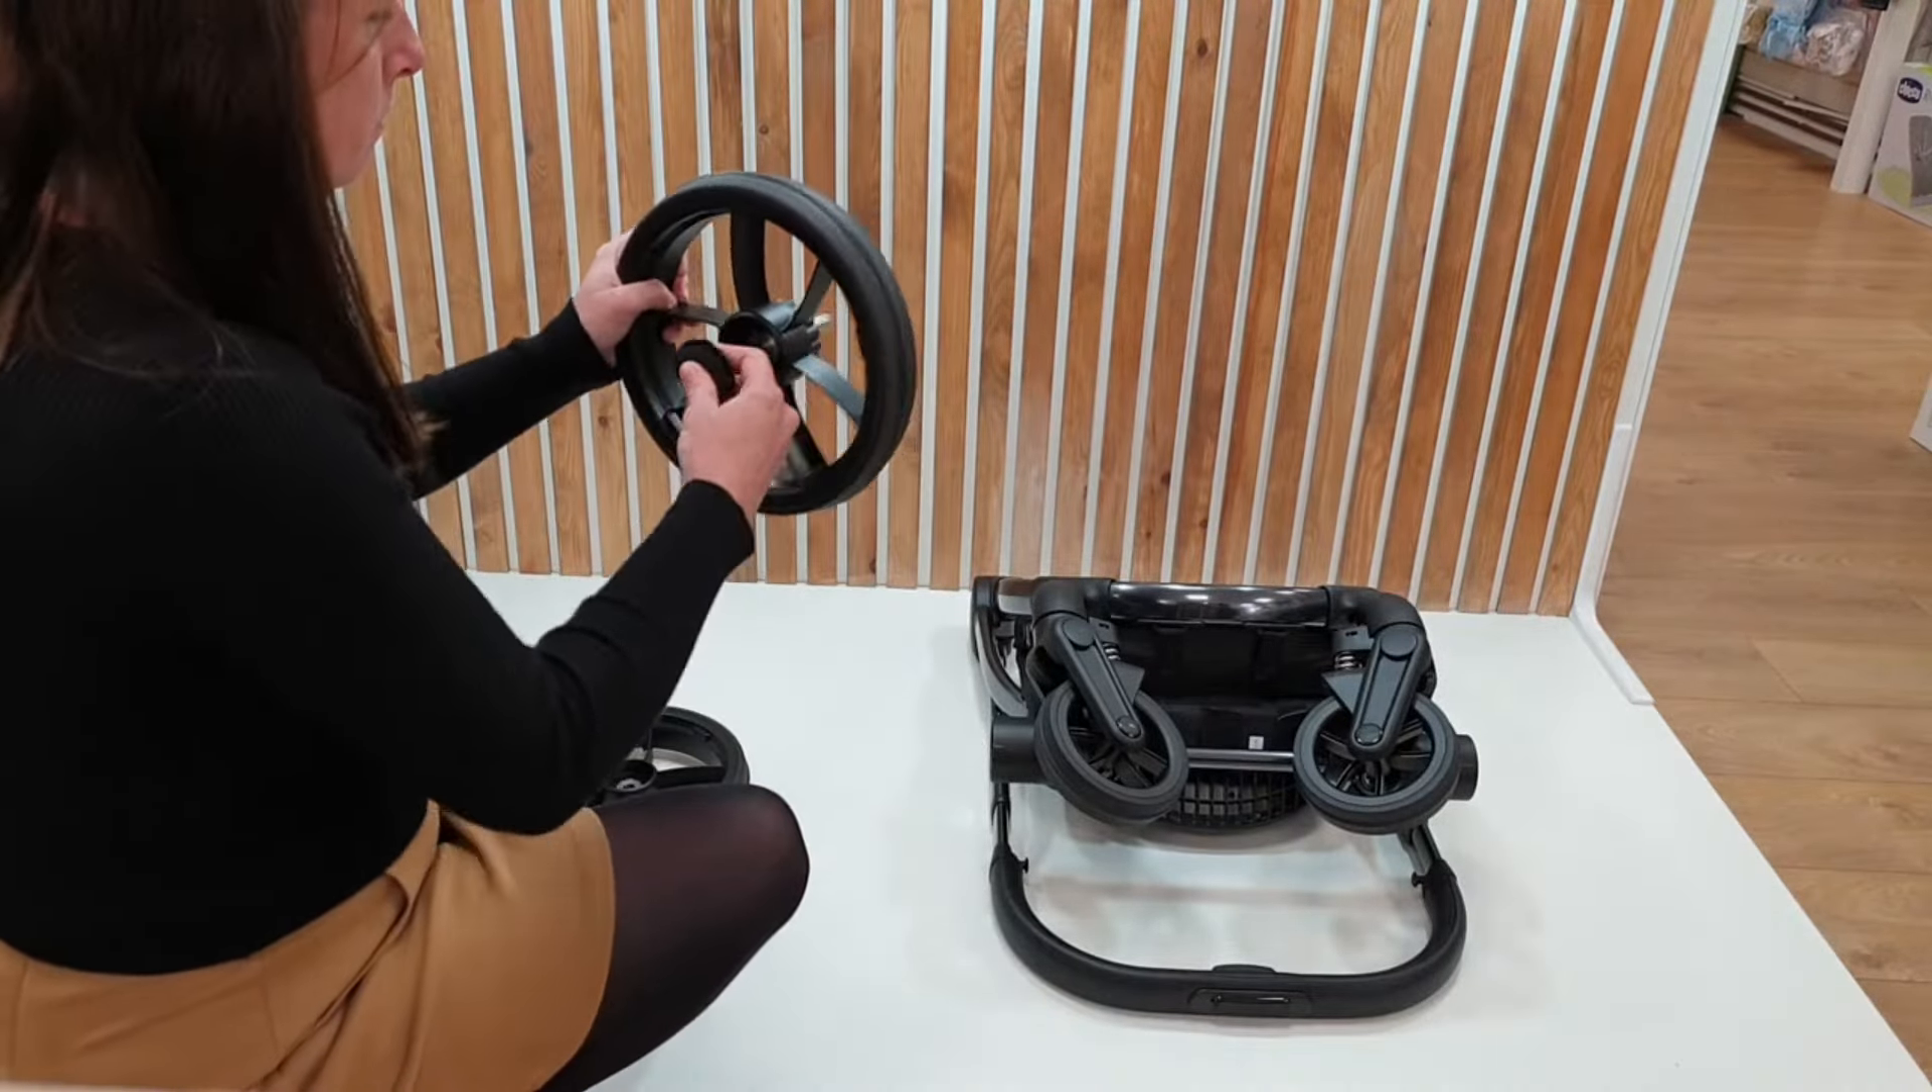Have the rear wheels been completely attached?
No.